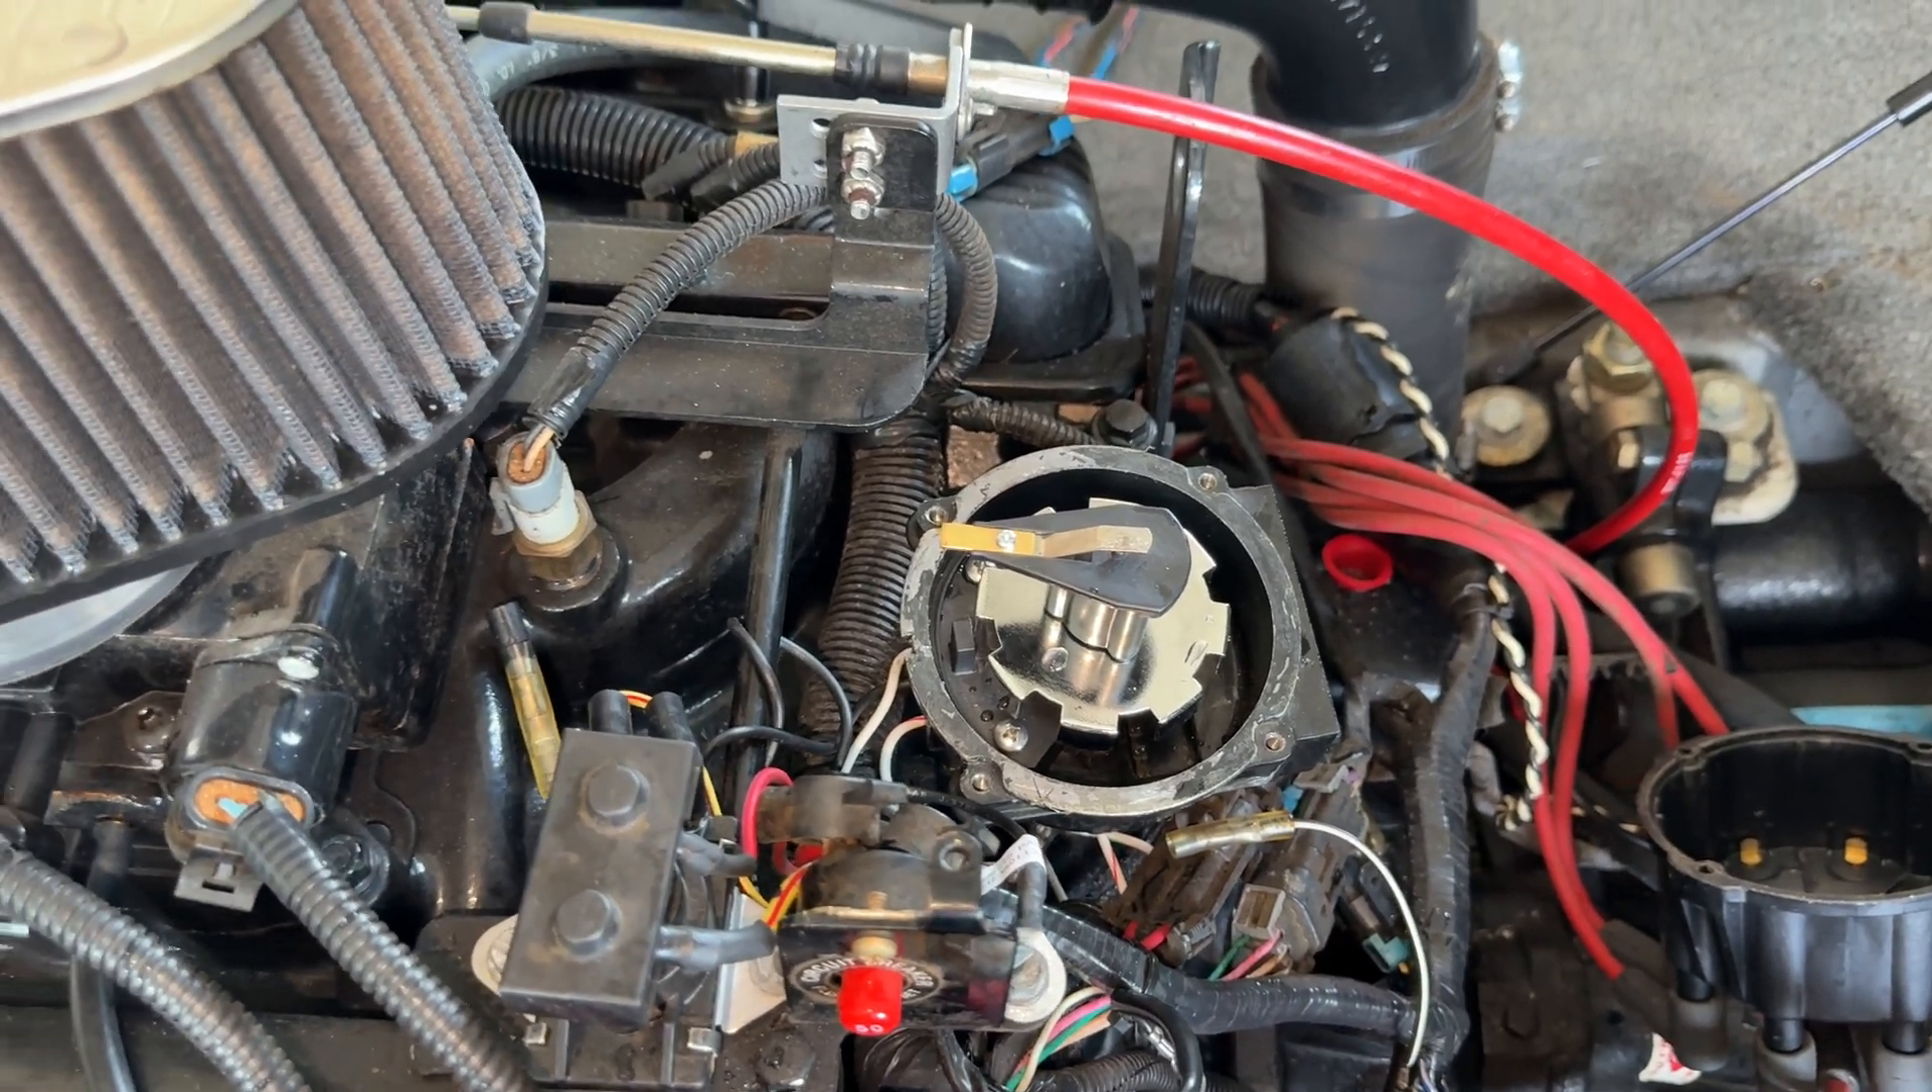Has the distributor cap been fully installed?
No.